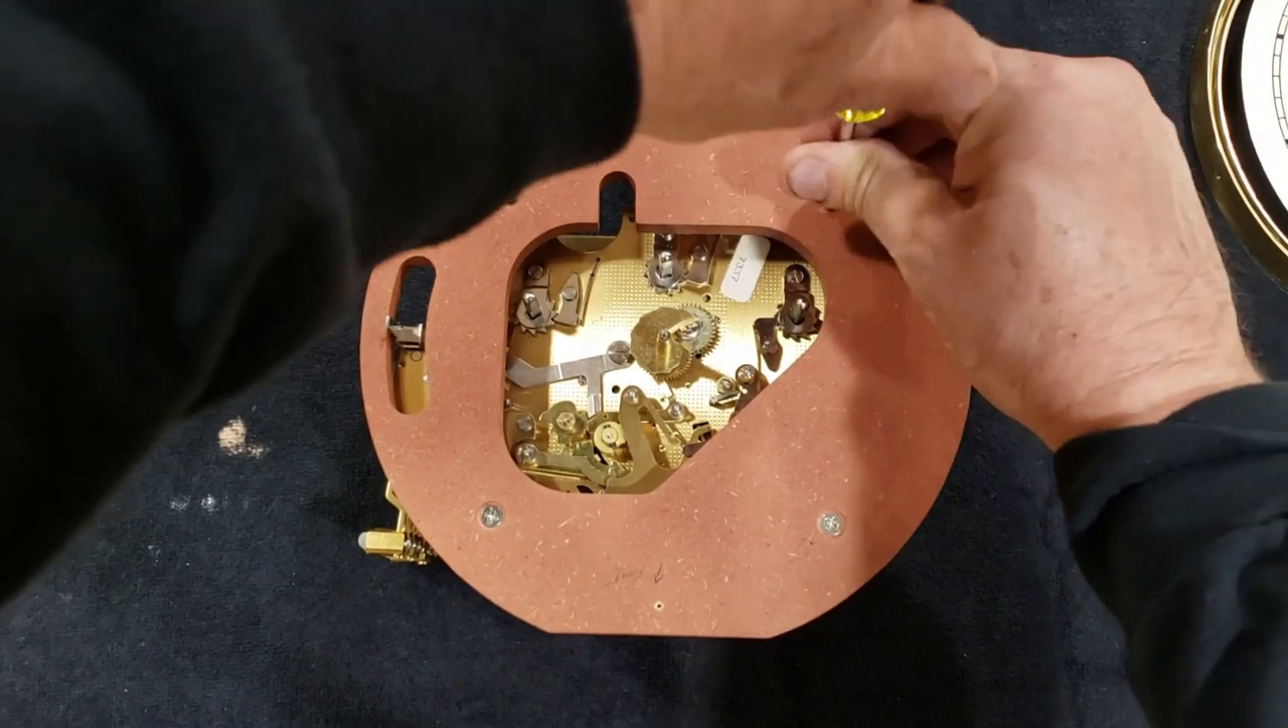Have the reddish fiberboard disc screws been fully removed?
No.